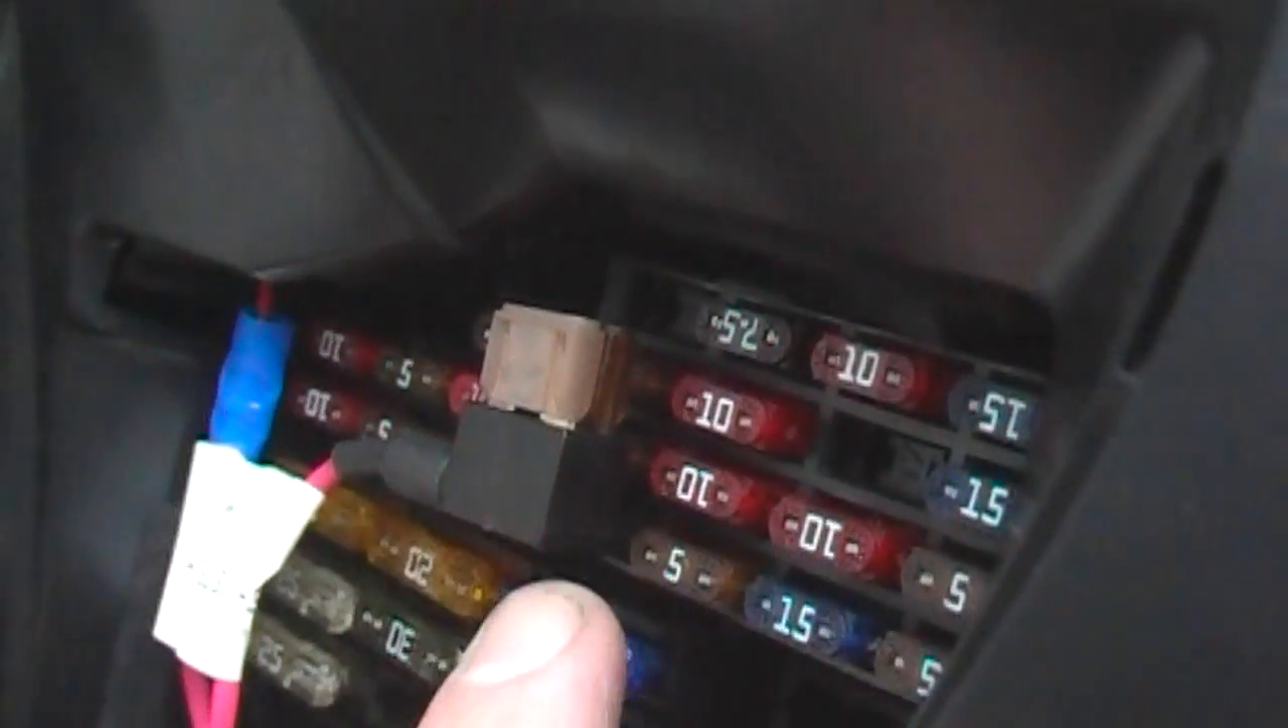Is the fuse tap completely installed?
Yes.